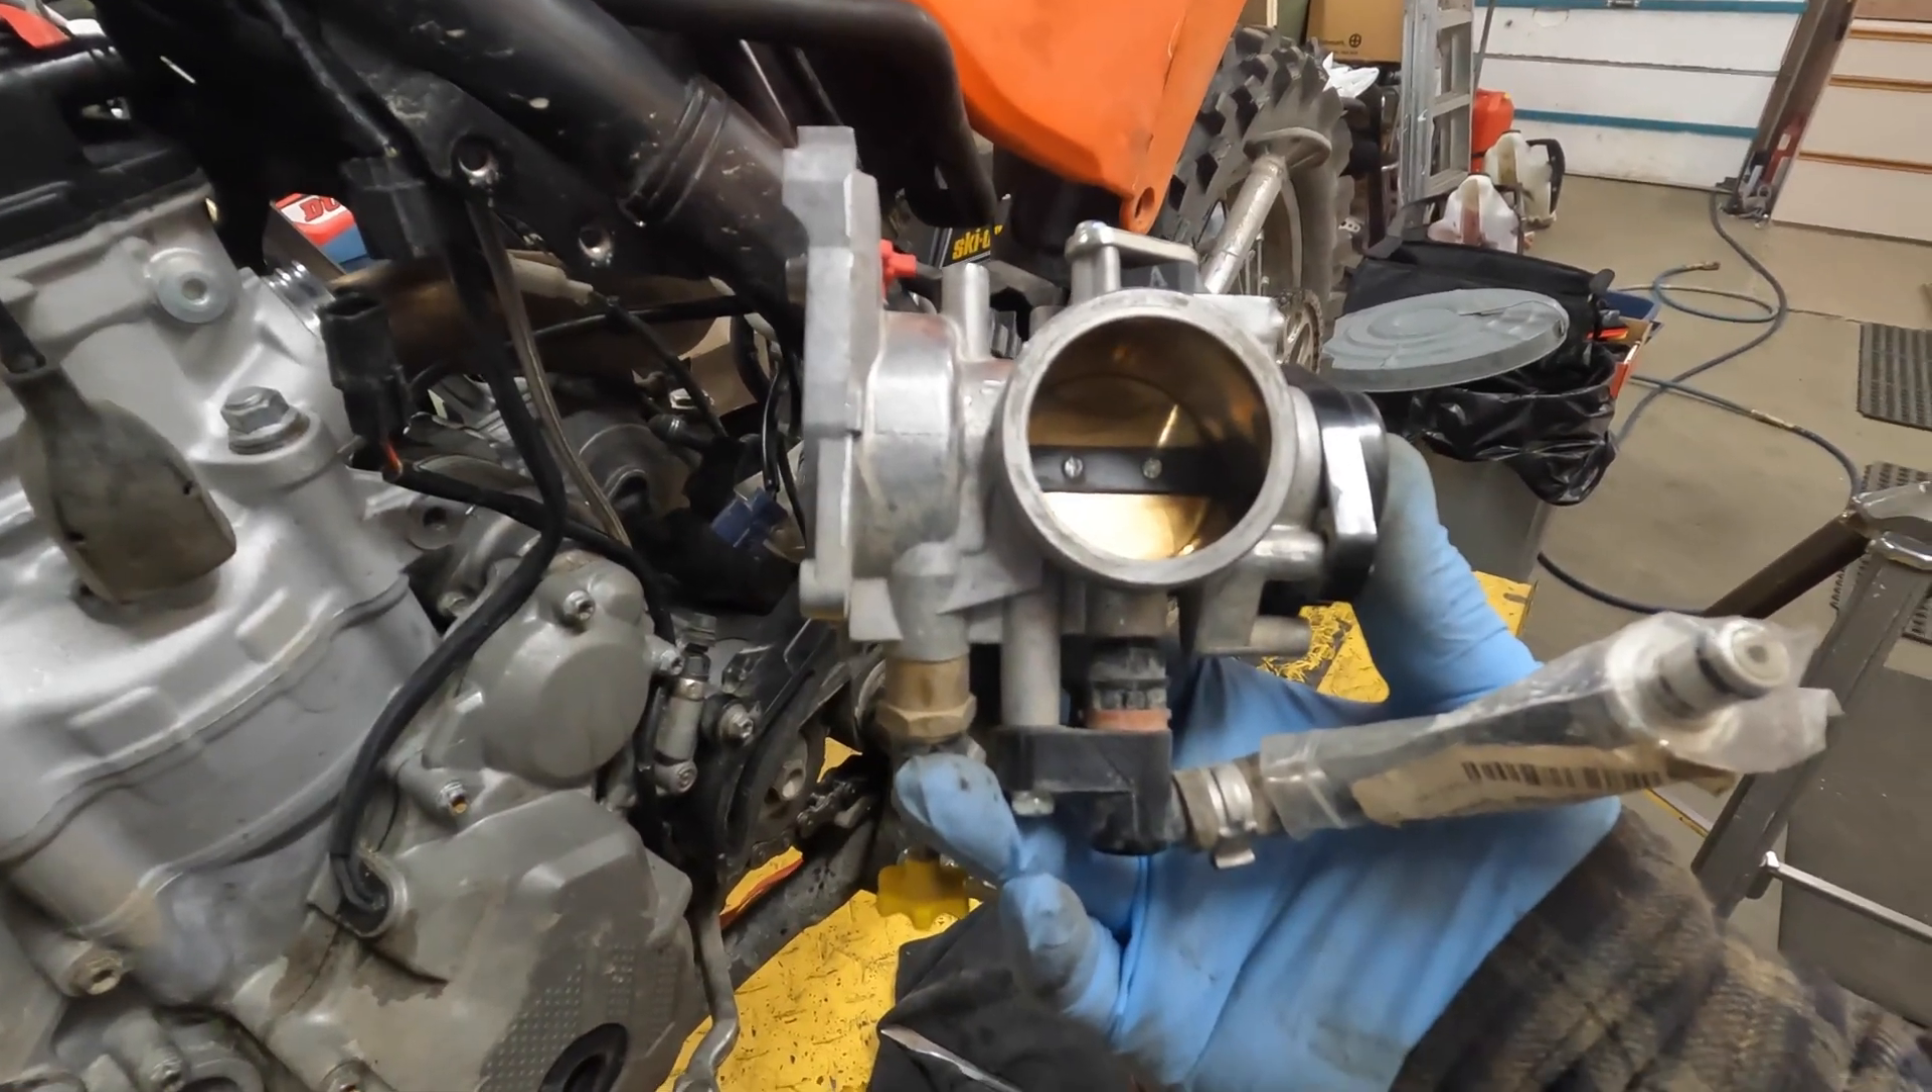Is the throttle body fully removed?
Yes.